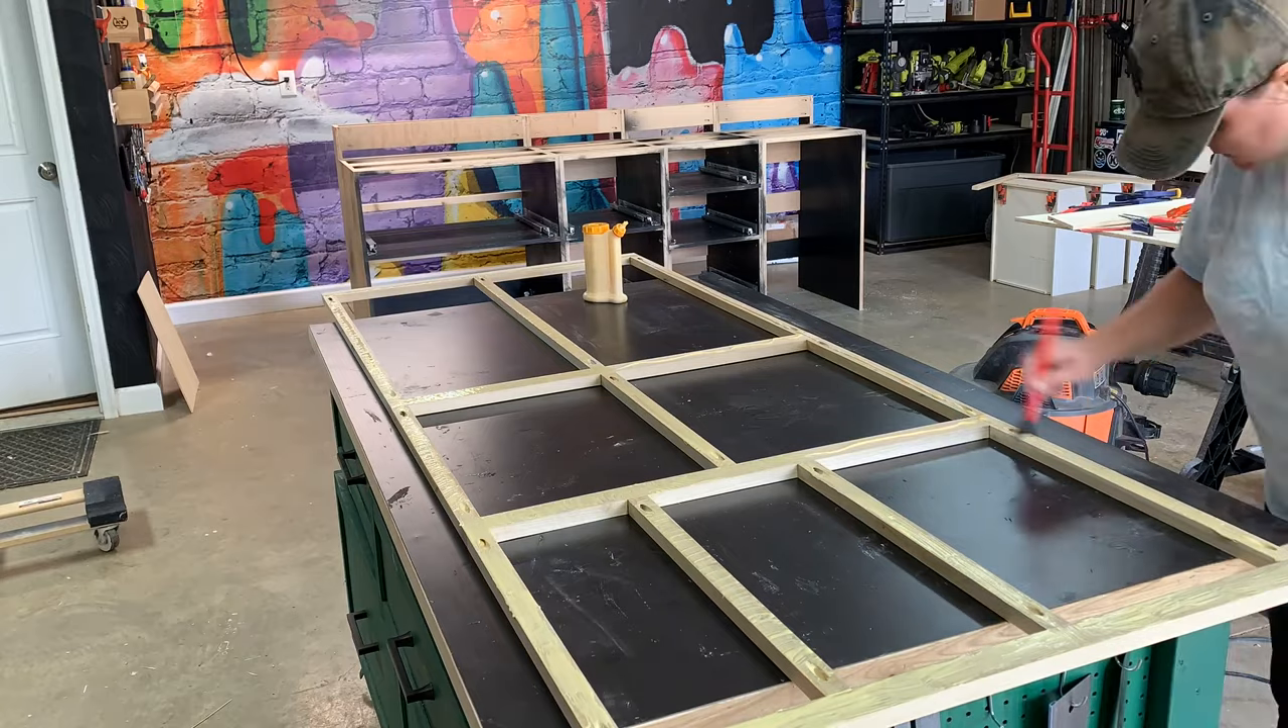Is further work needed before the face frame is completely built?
No.